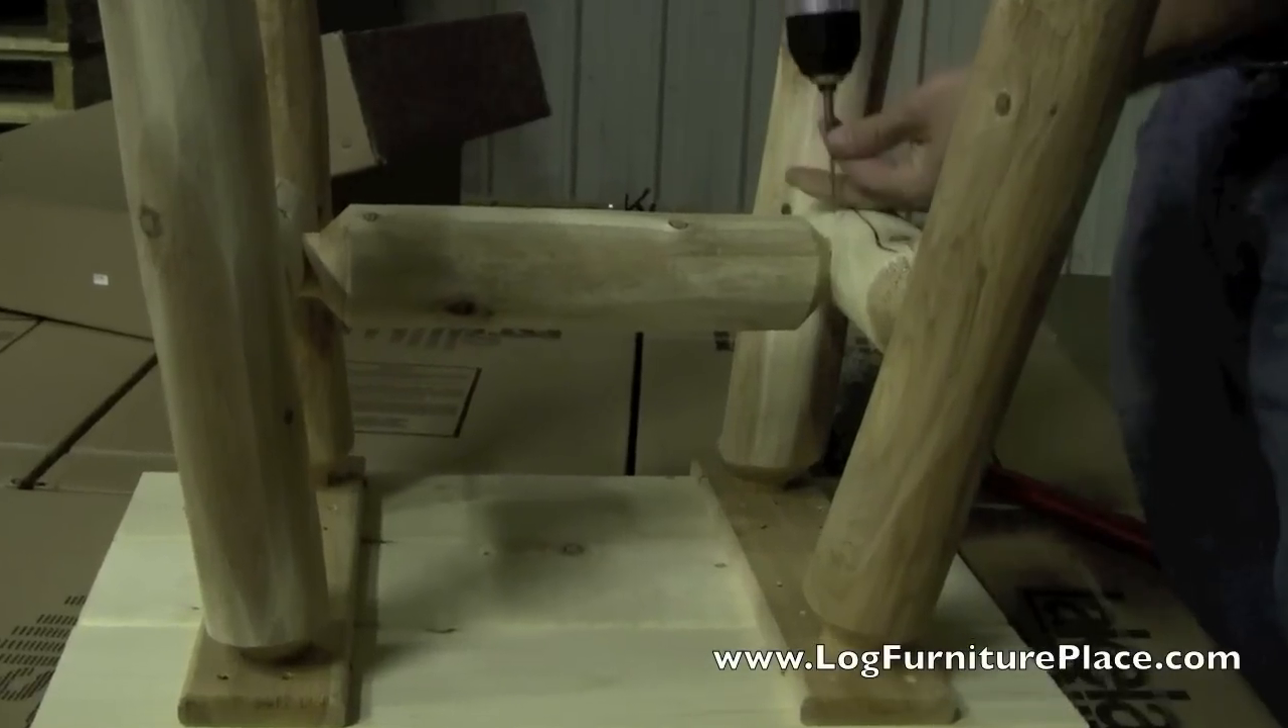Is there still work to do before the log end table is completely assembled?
Yes.